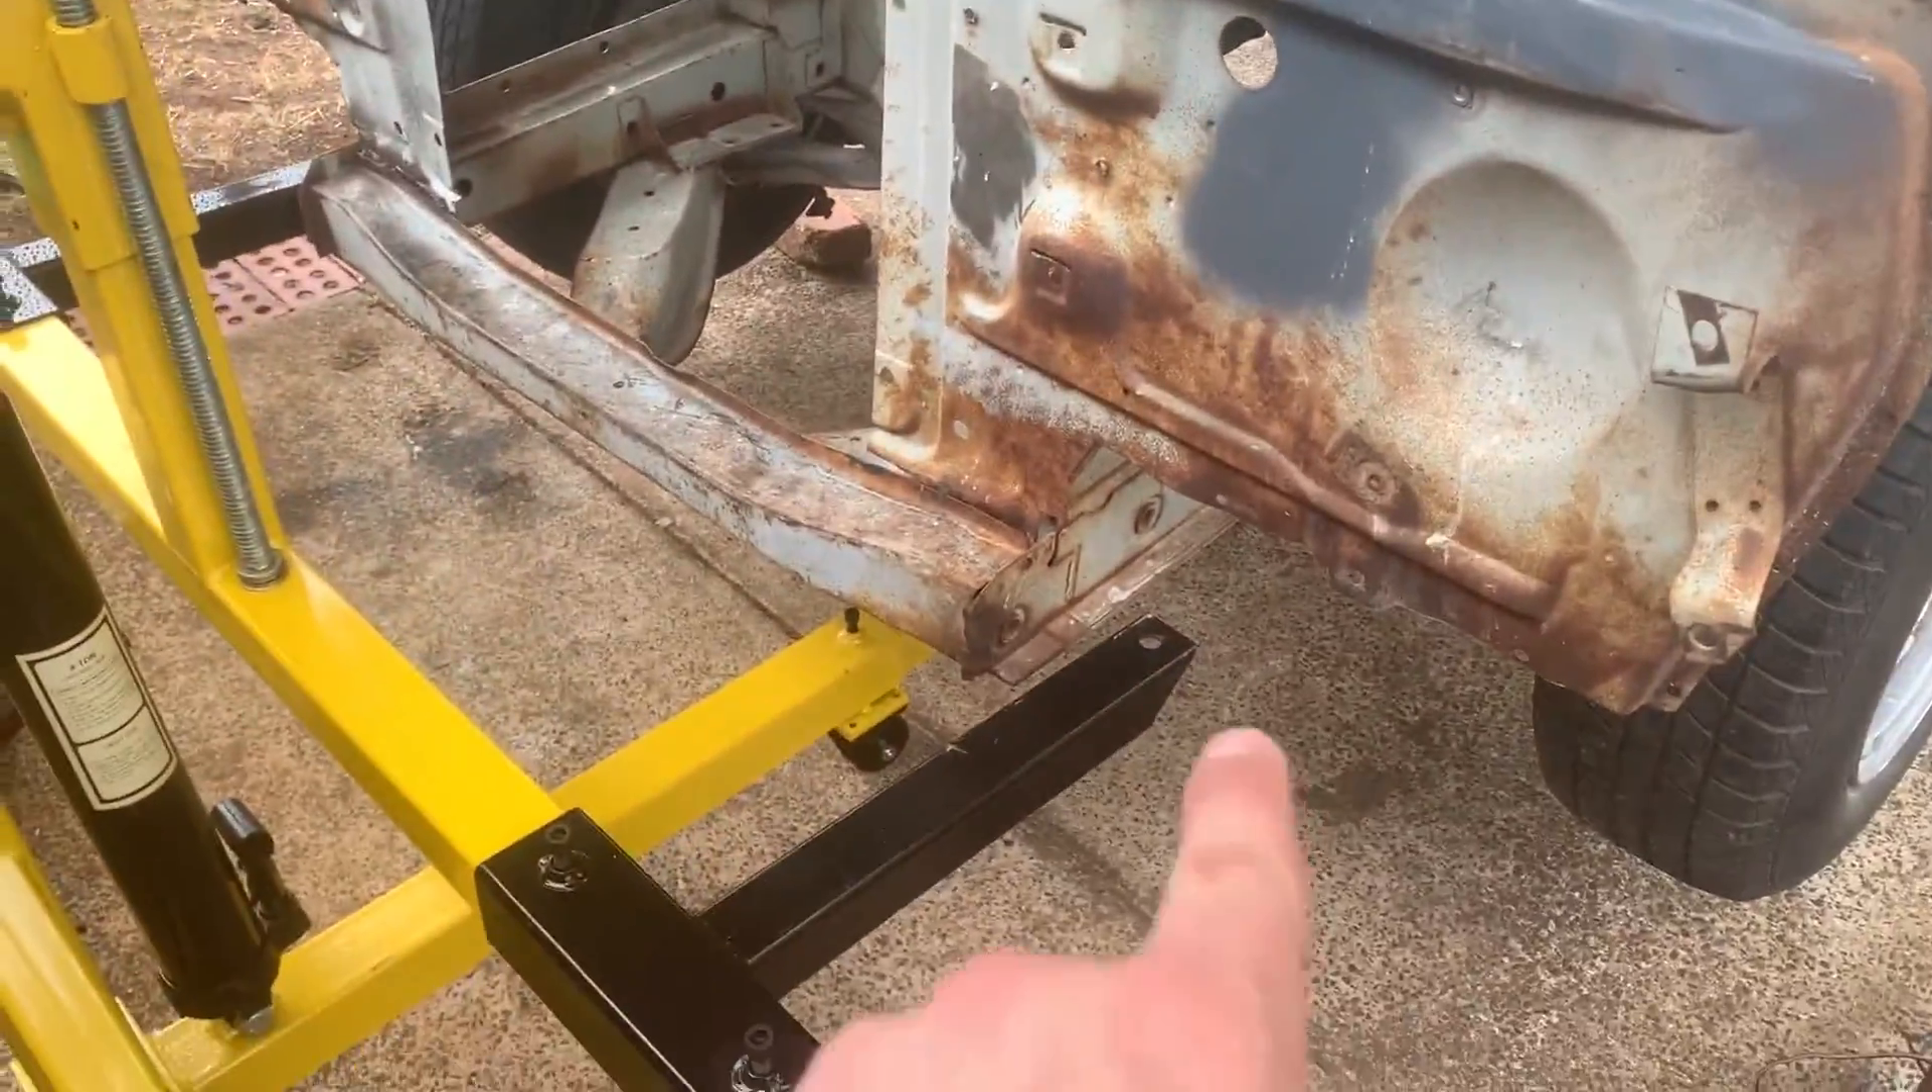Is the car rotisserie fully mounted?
No.